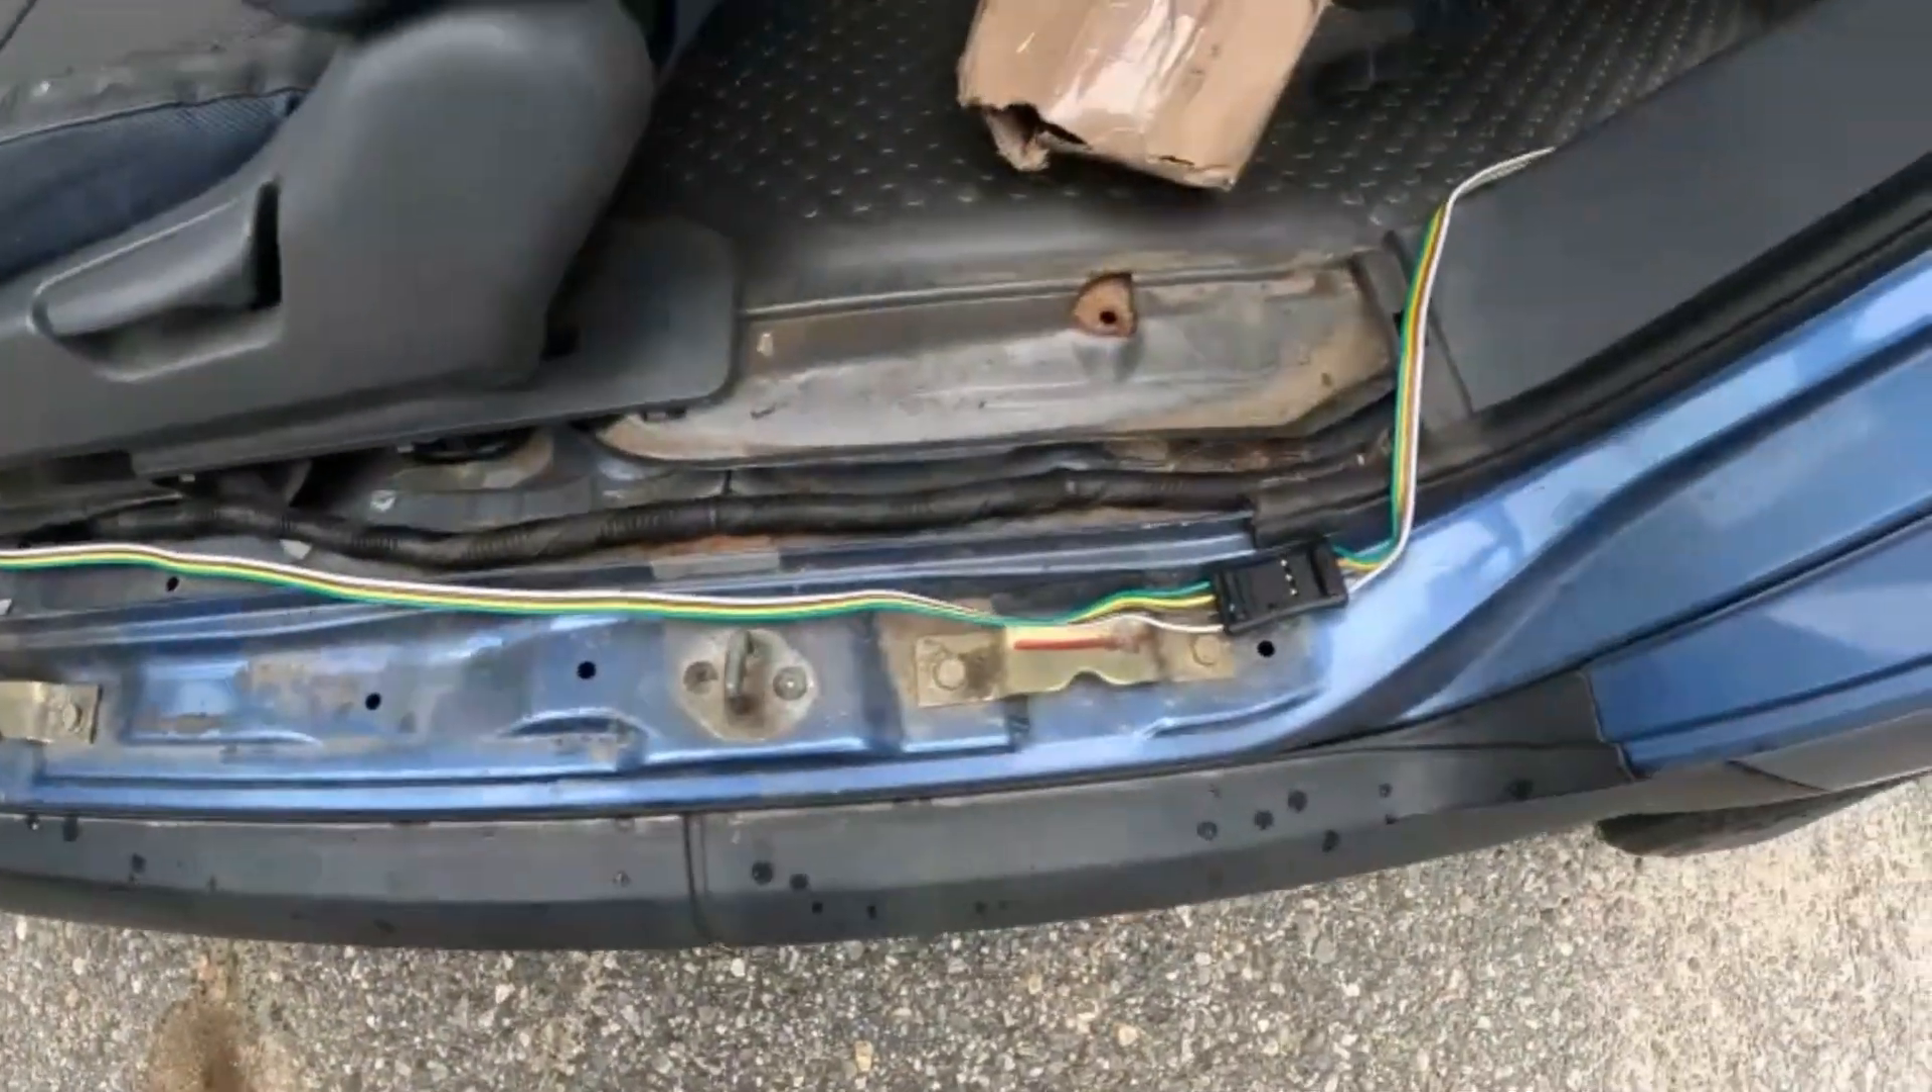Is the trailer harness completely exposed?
Yes.